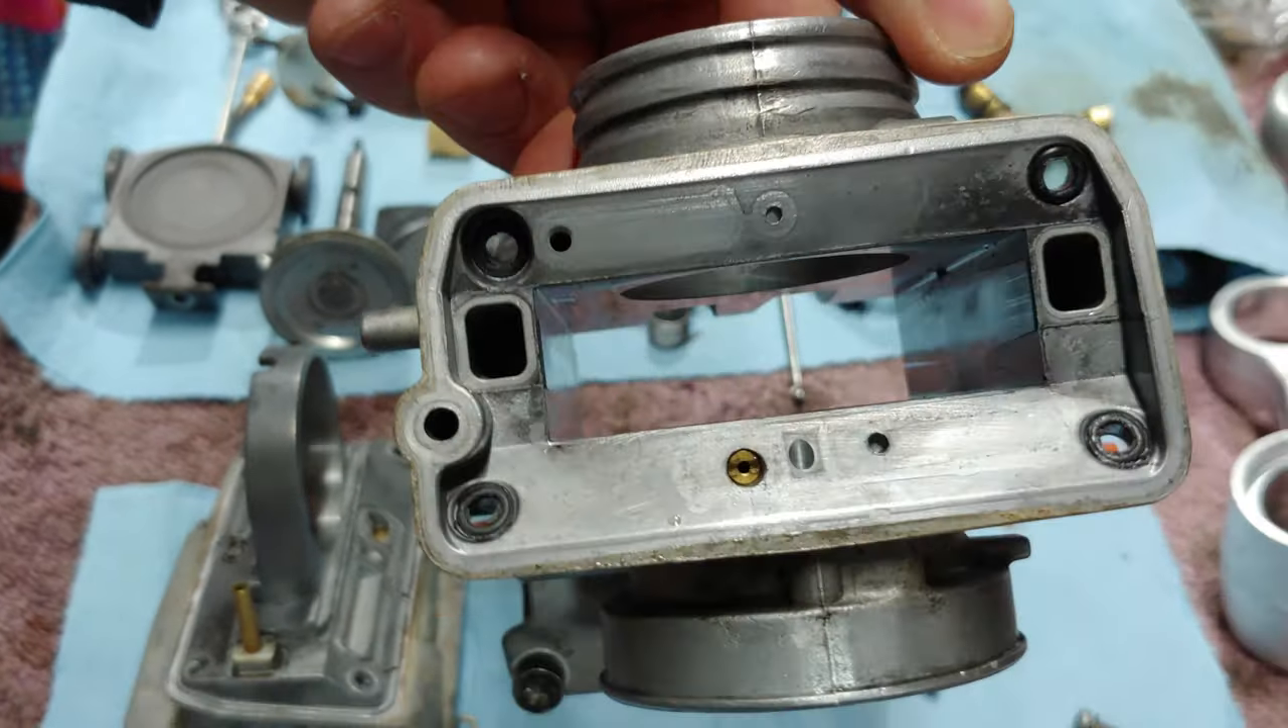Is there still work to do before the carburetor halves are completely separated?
No.